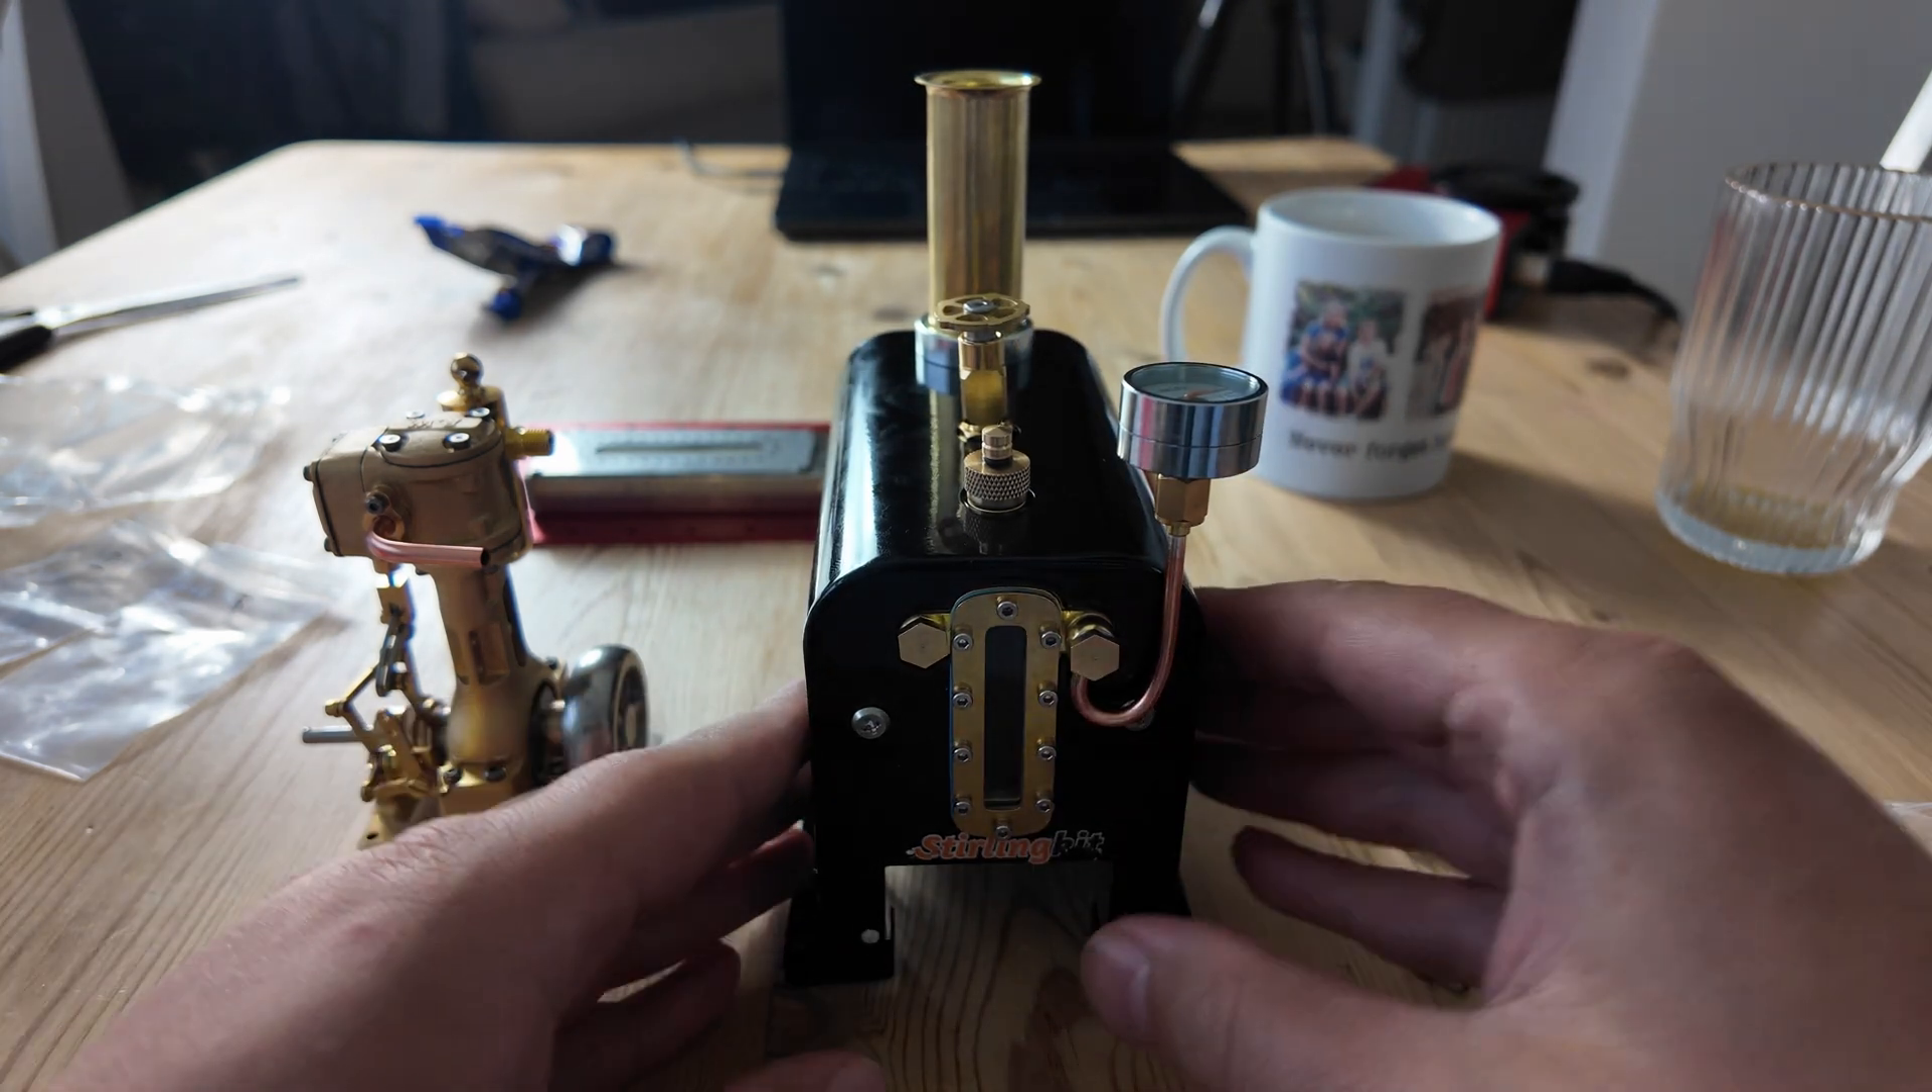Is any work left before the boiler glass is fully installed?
No.